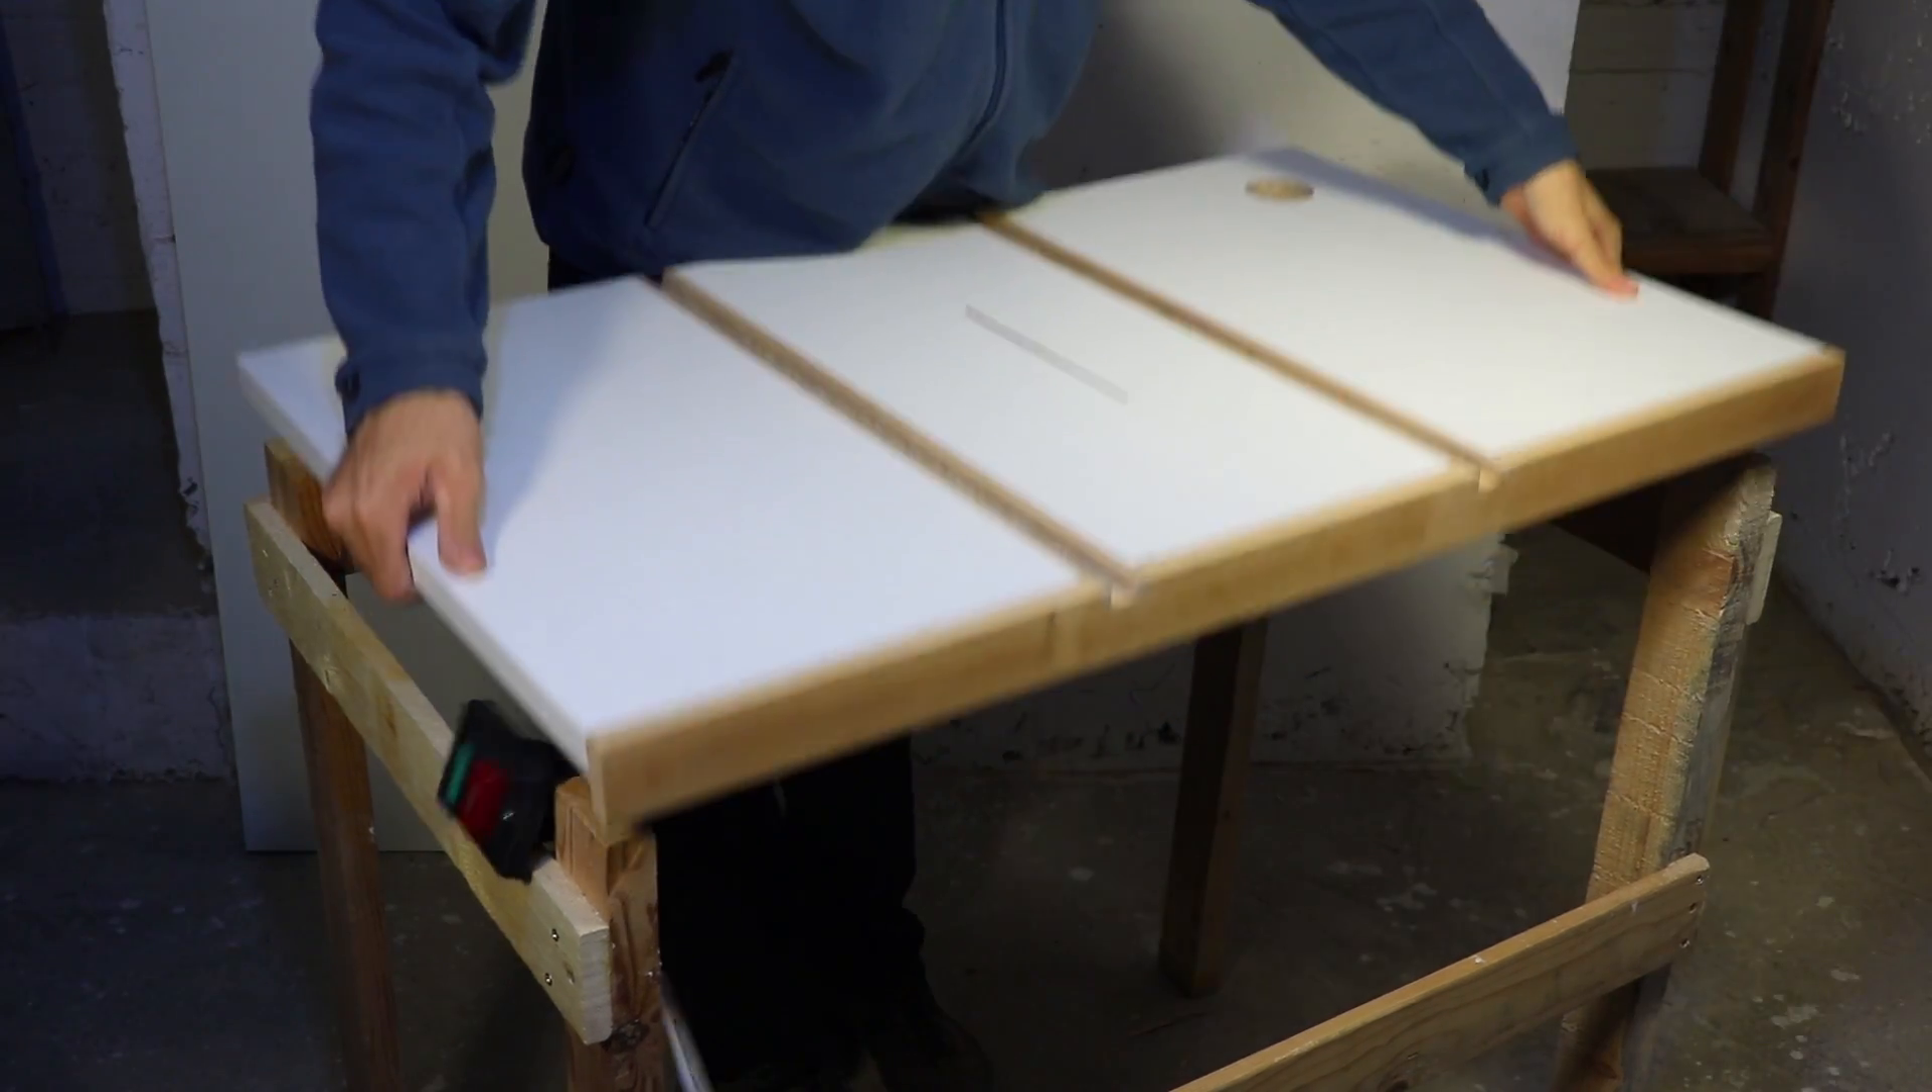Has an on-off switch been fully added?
Yes.